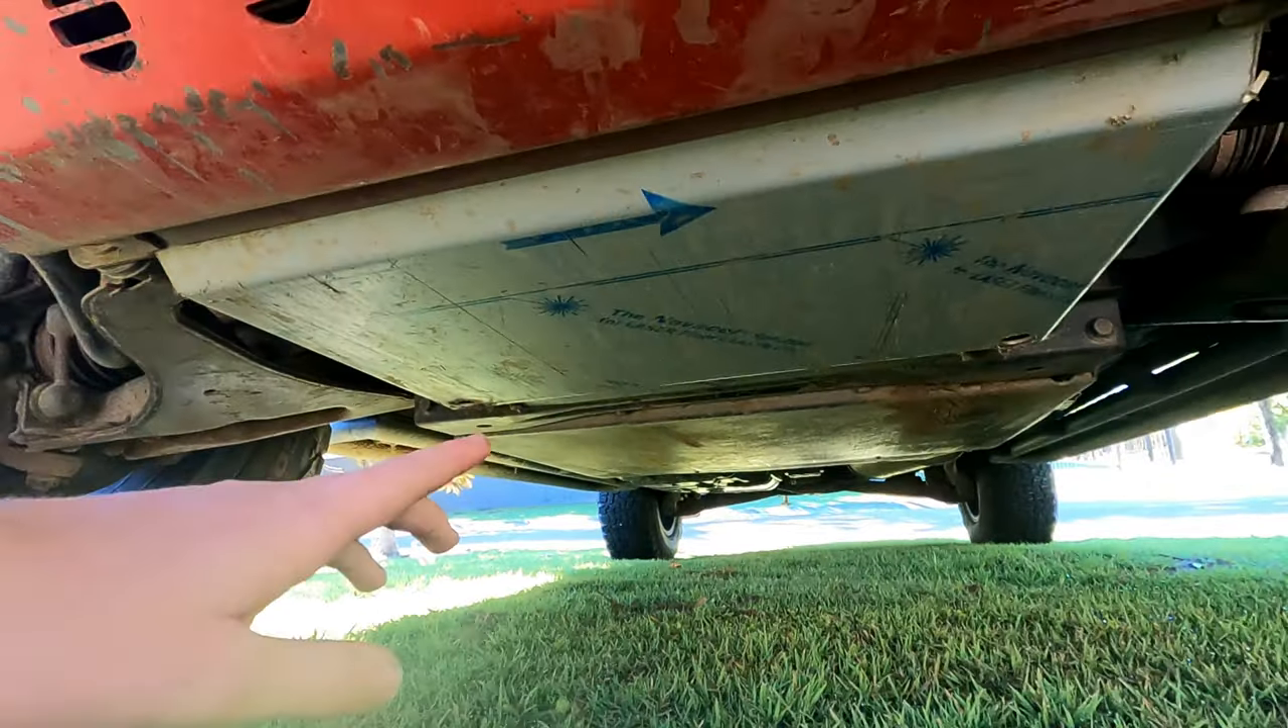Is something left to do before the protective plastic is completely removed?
Yes.